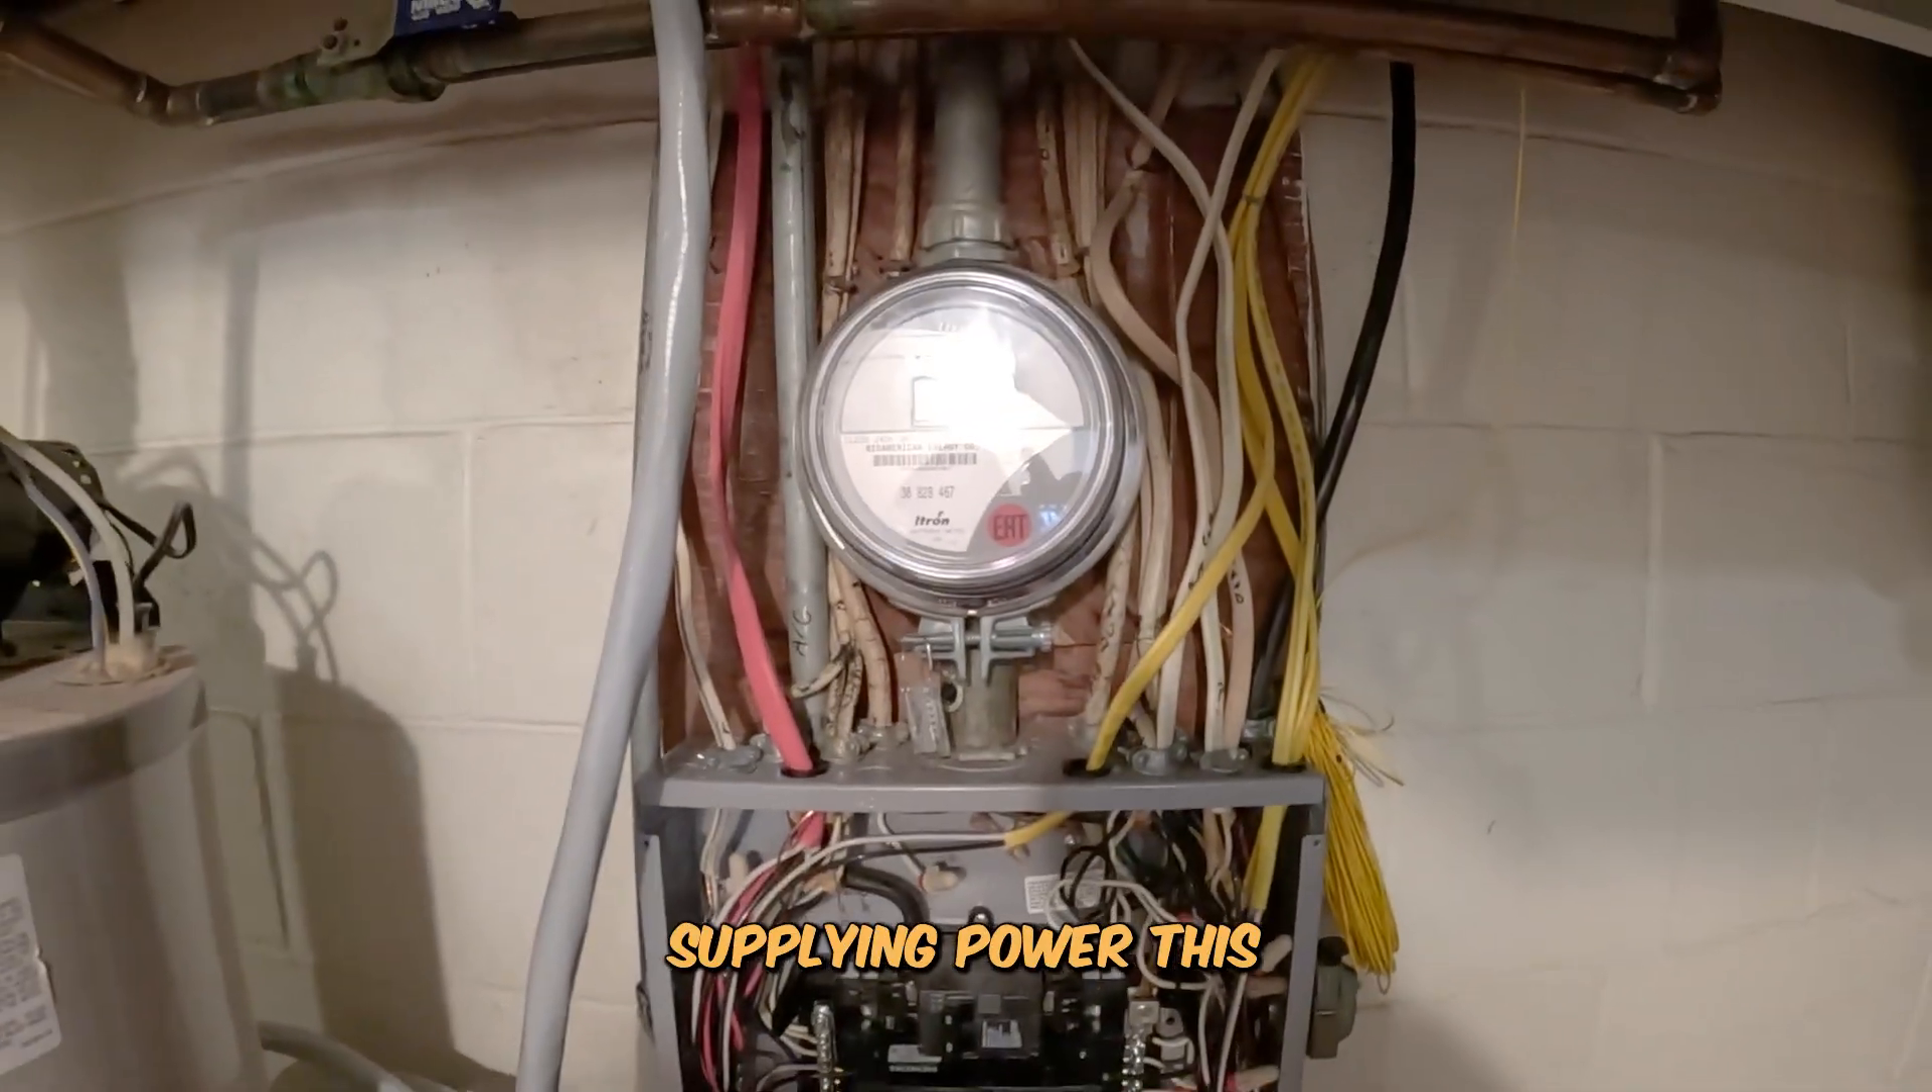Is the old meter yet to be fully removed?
Yes.